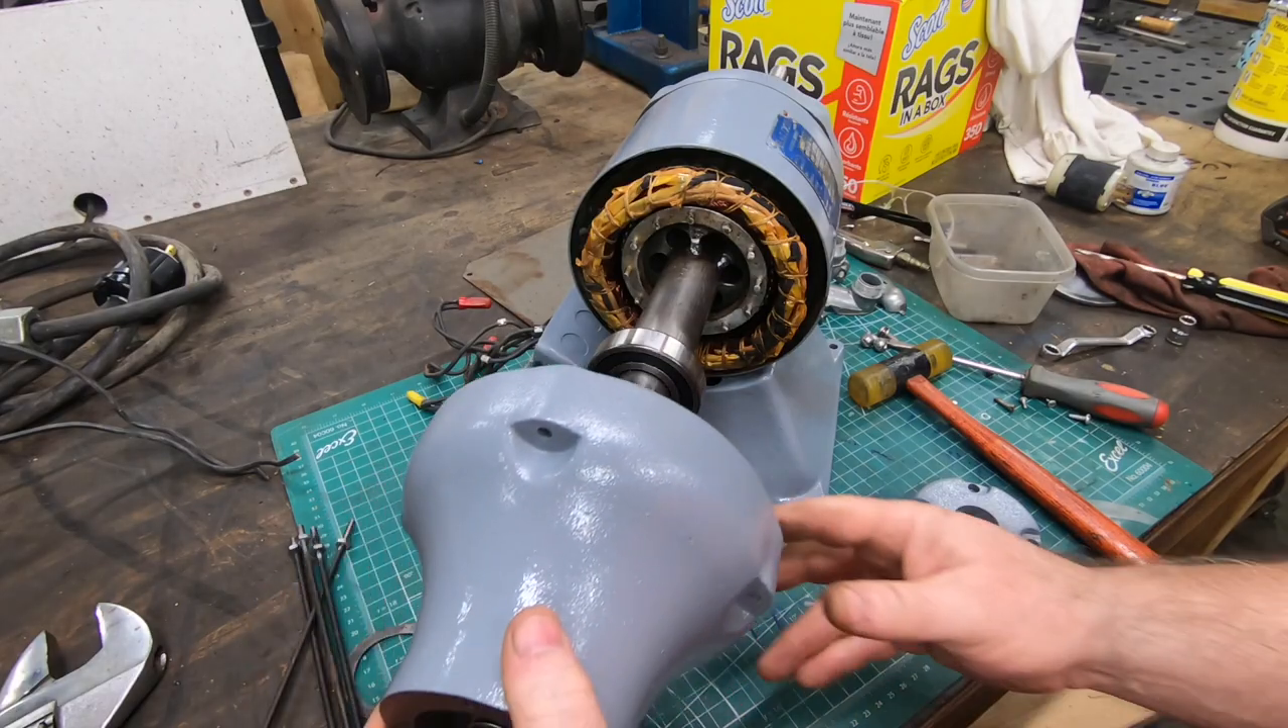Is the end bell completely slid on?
No.